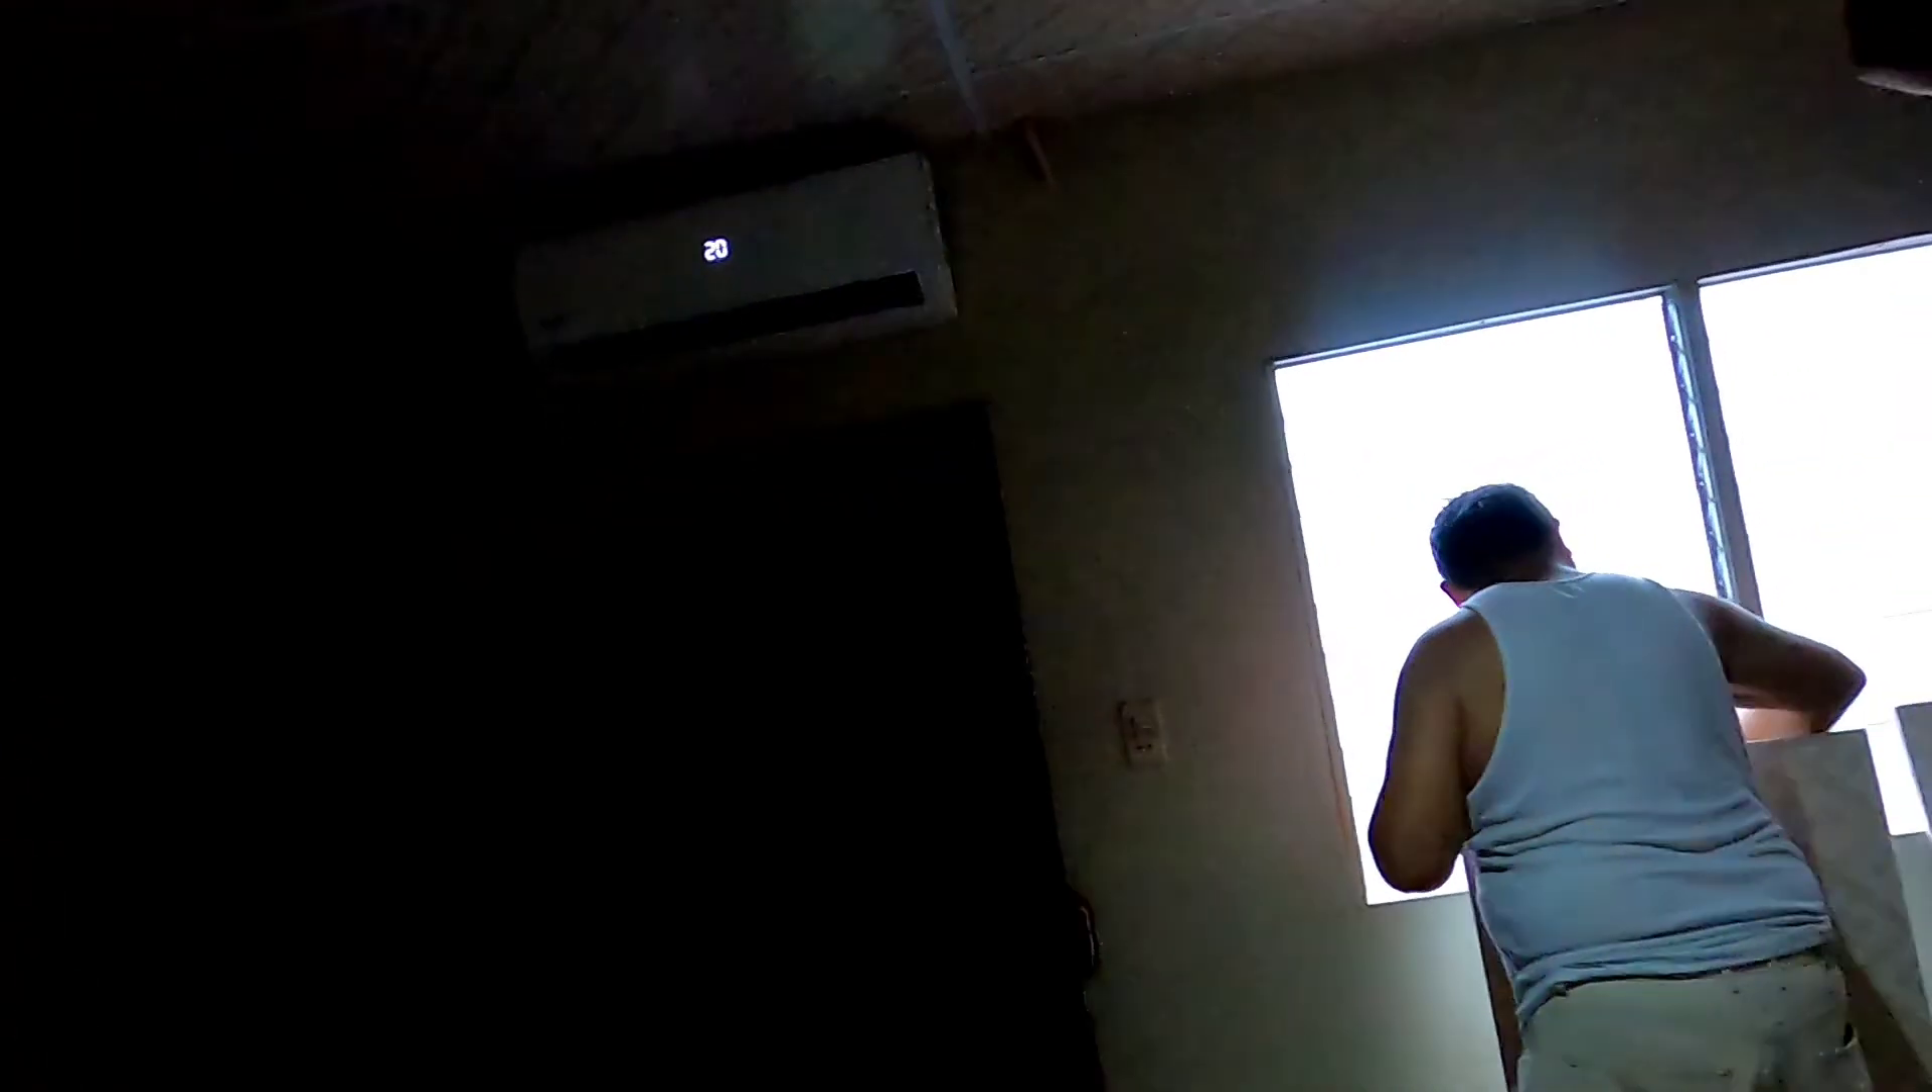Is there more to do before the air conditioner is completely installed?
No.